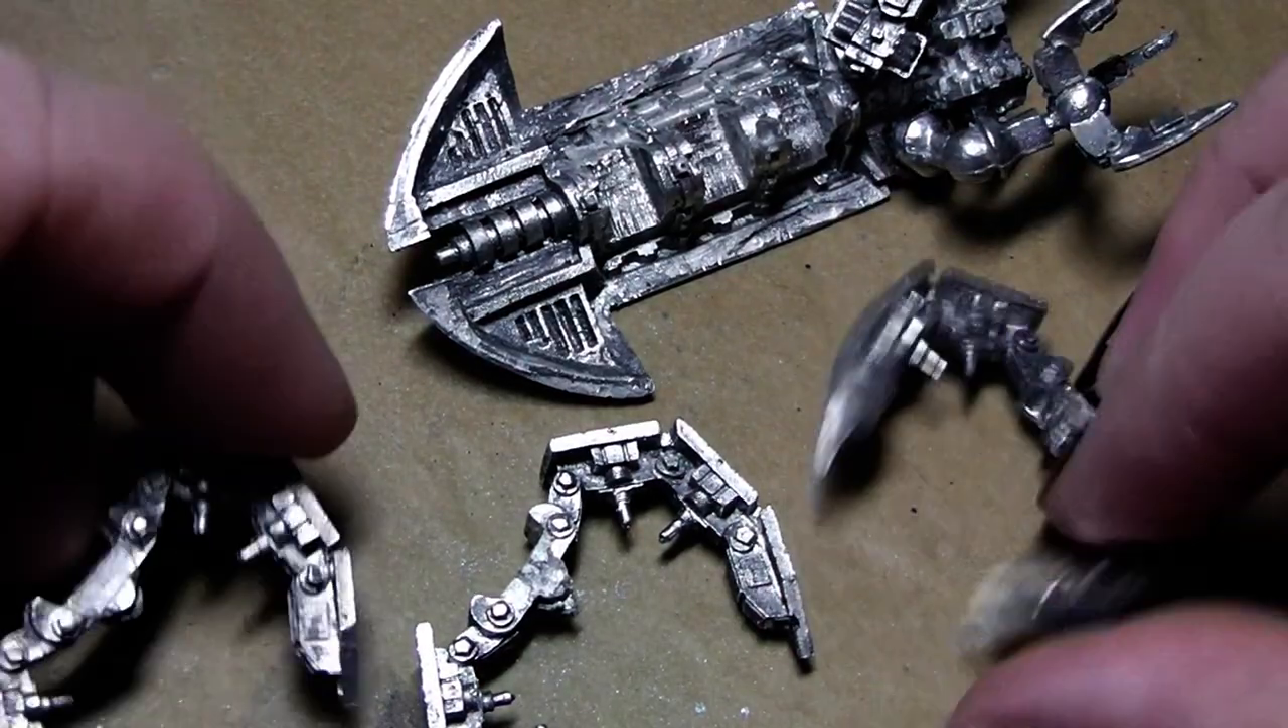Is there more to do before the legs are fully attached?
Yes.